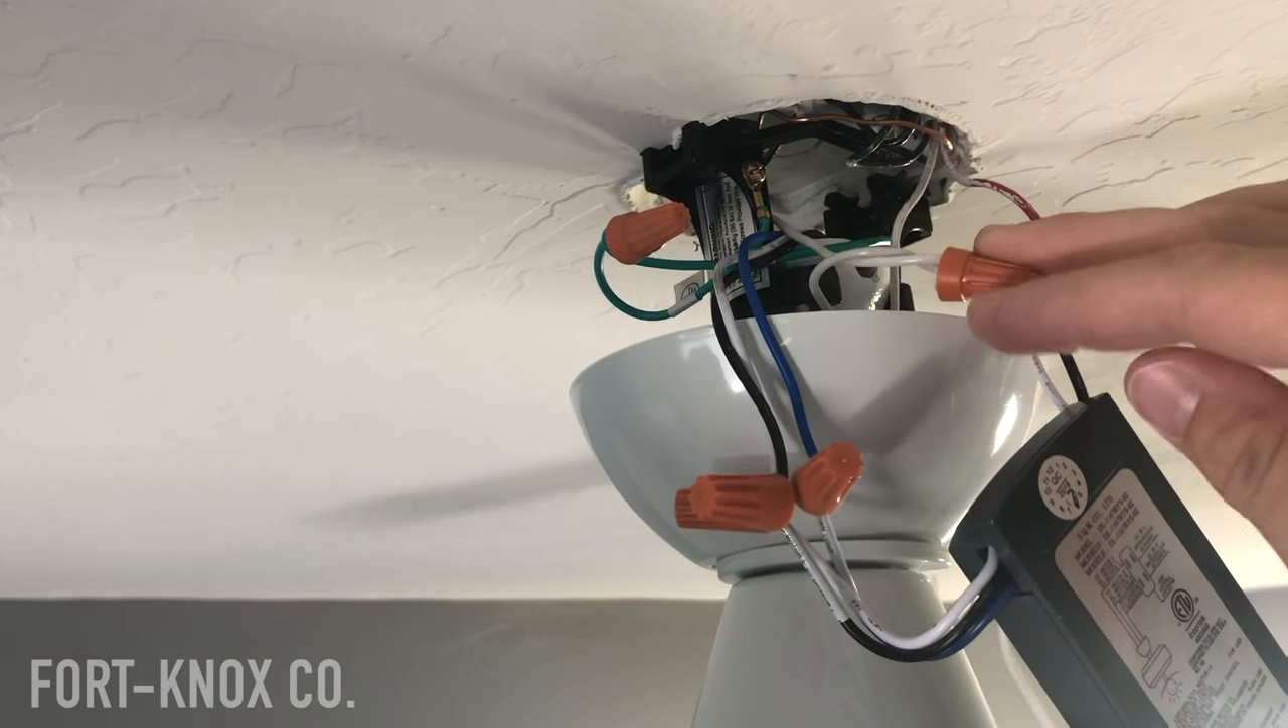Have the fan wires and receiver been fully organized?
No.